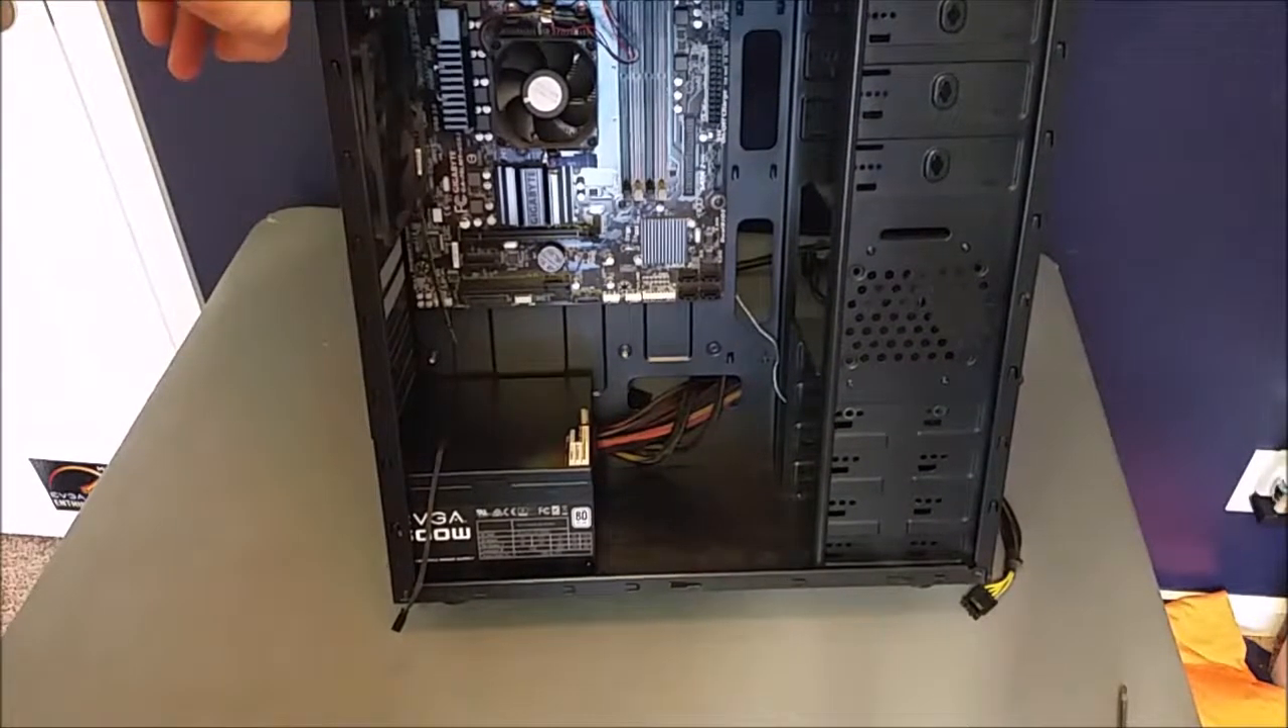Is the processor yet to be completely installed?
No.